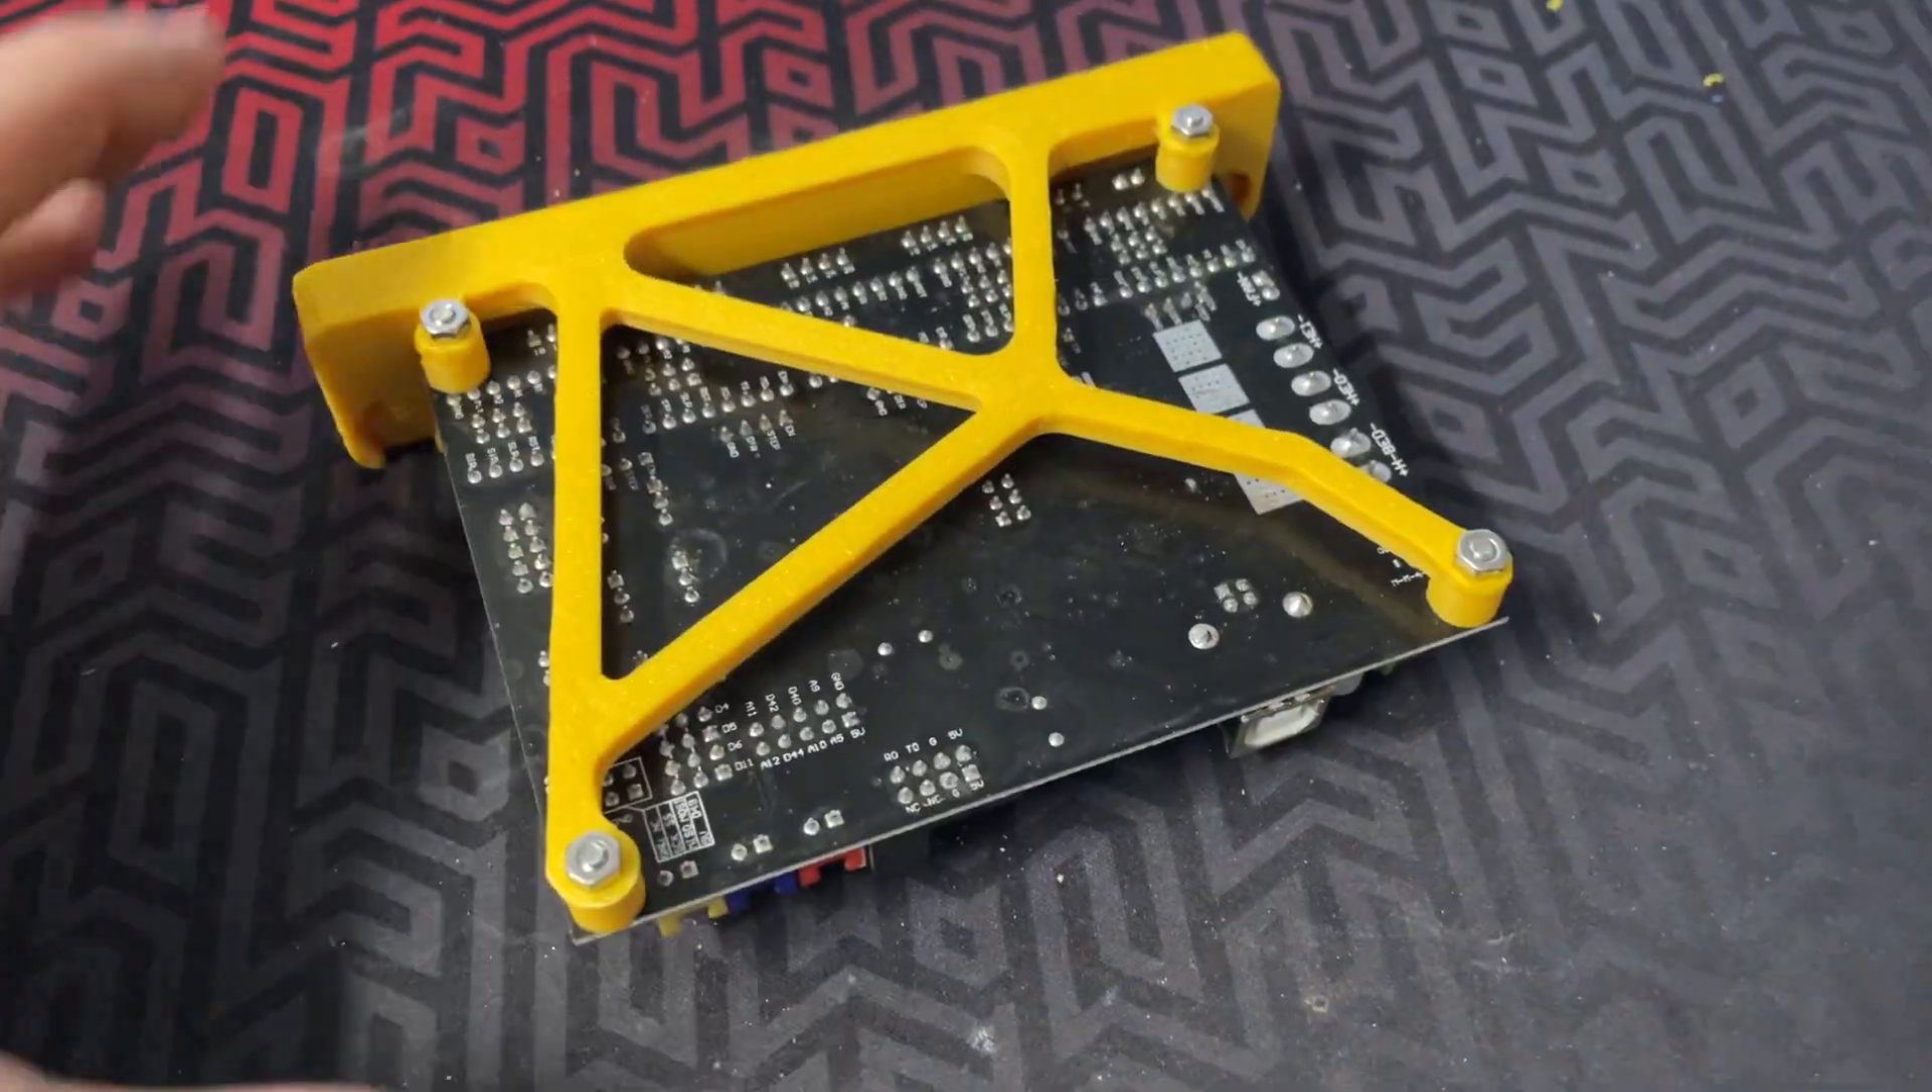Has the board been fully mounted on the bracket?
Yes.